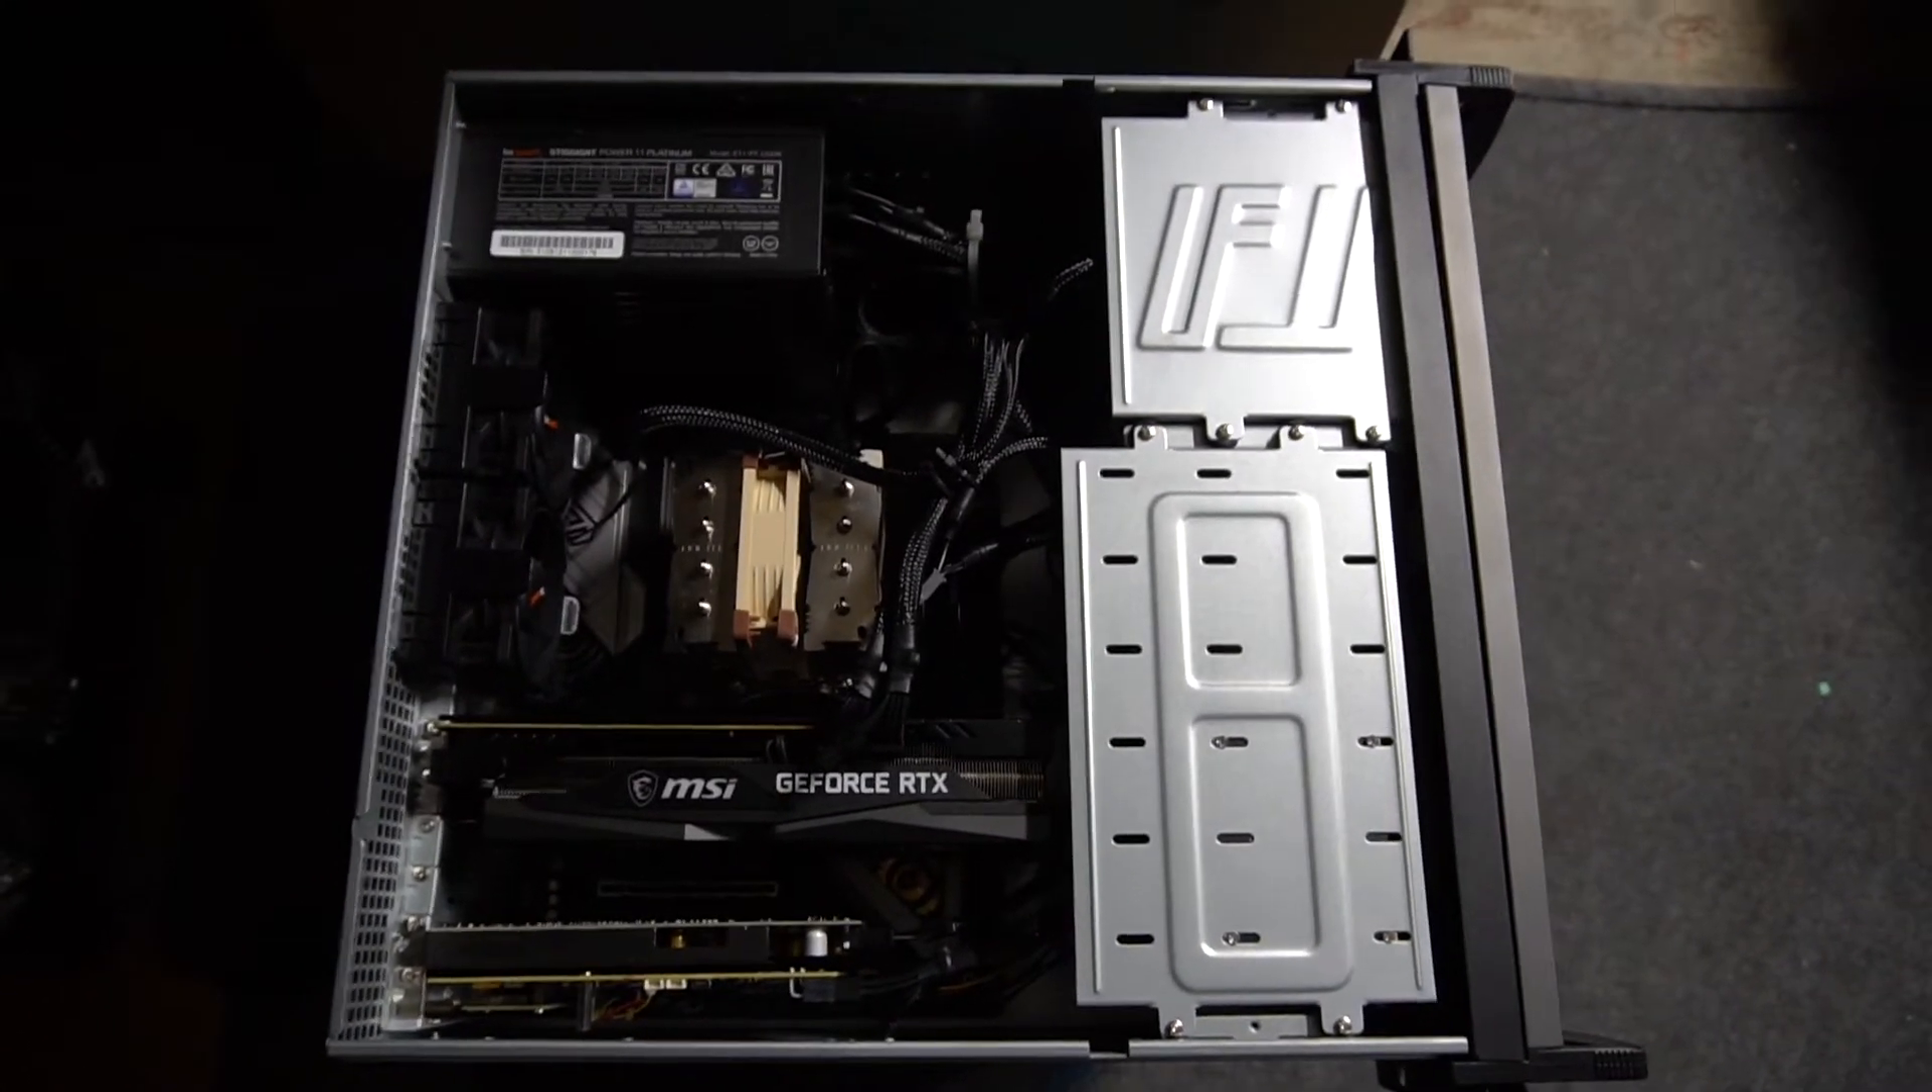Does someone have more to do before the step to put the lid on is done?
Yes.